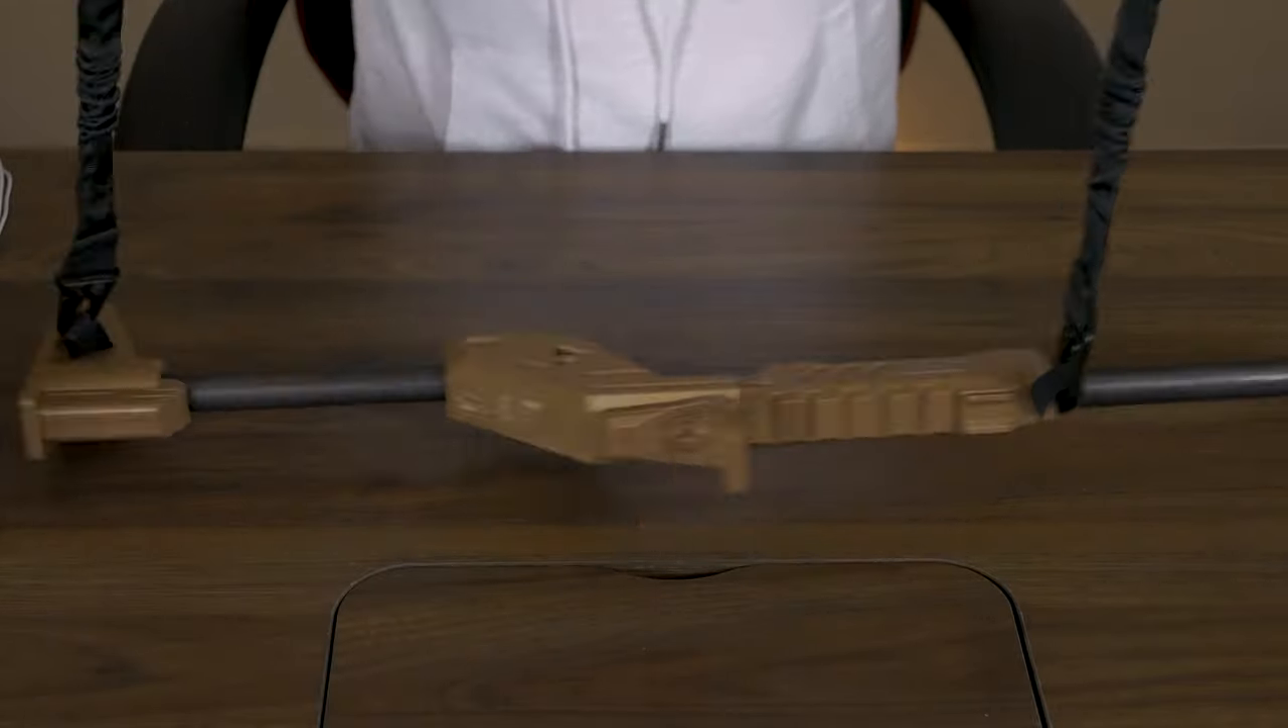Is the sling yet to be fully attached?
No.